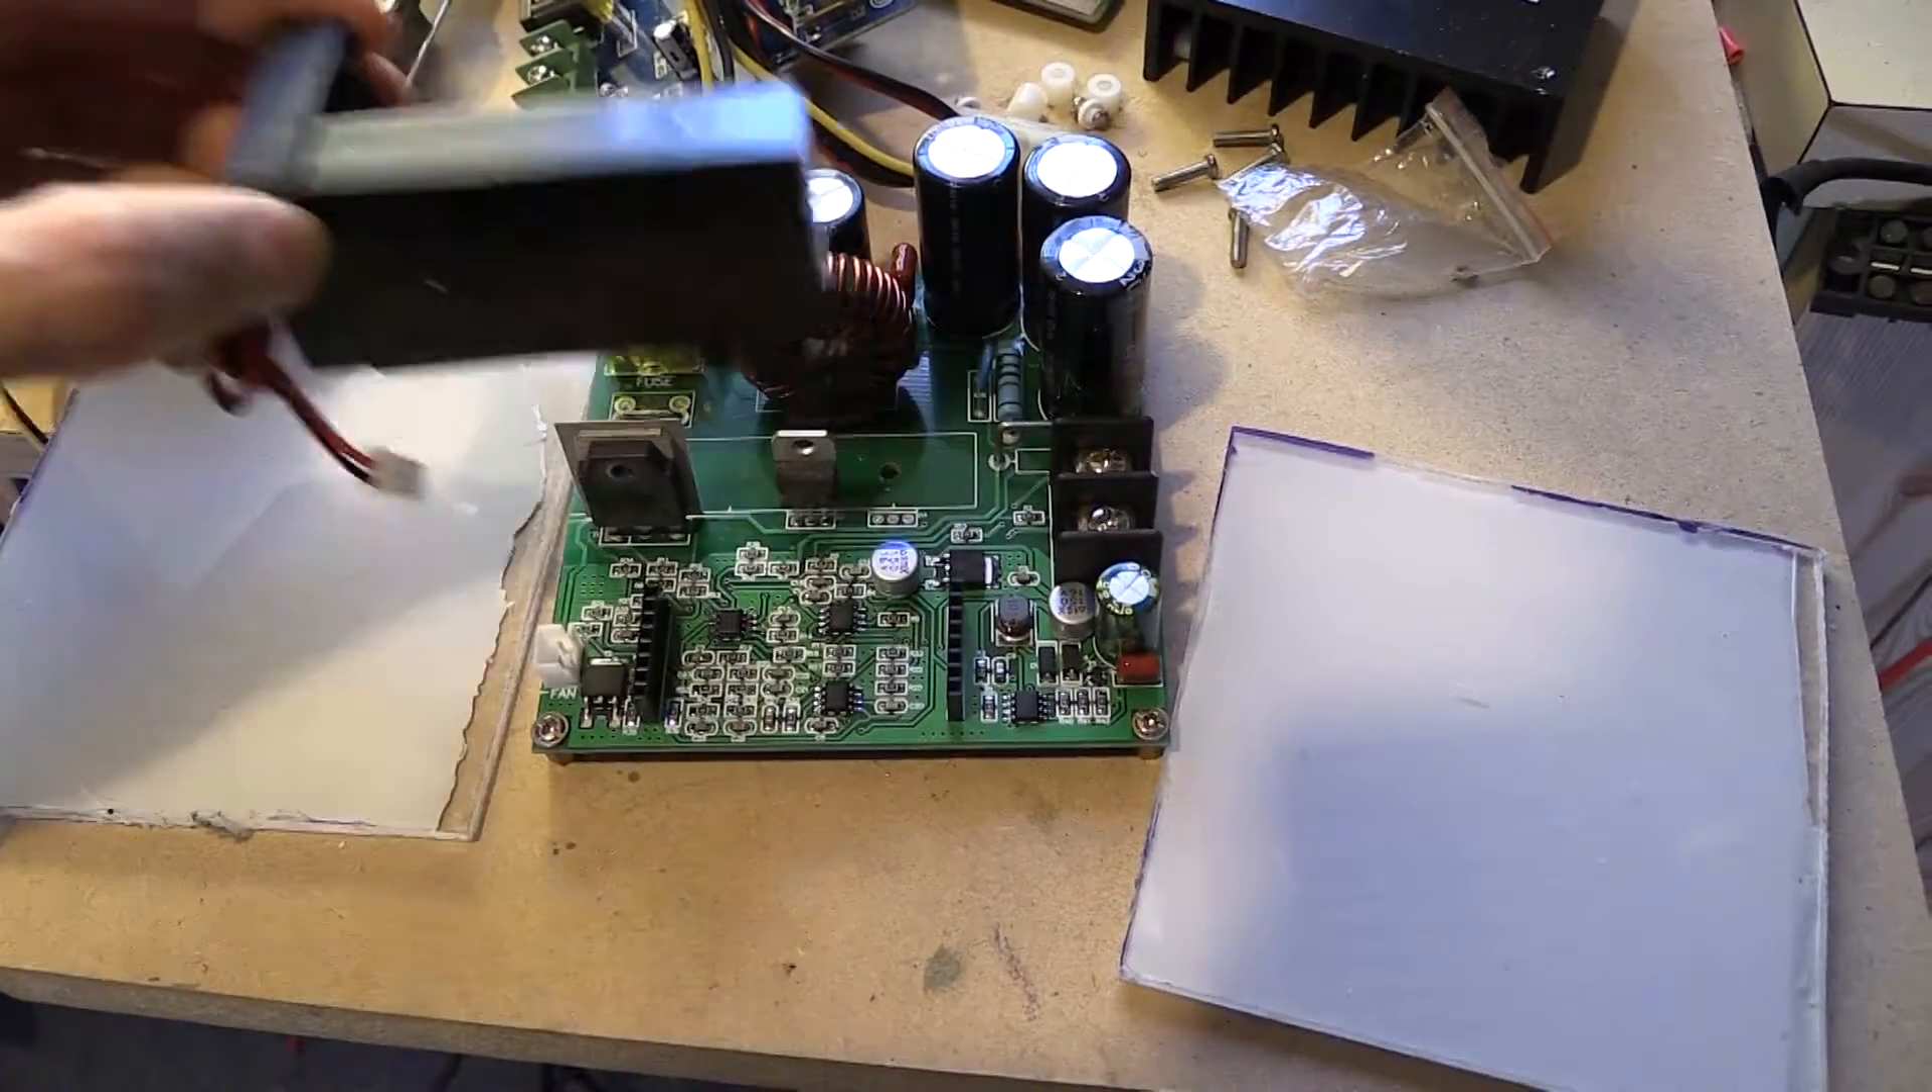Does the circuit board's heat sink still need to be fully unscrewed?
No.